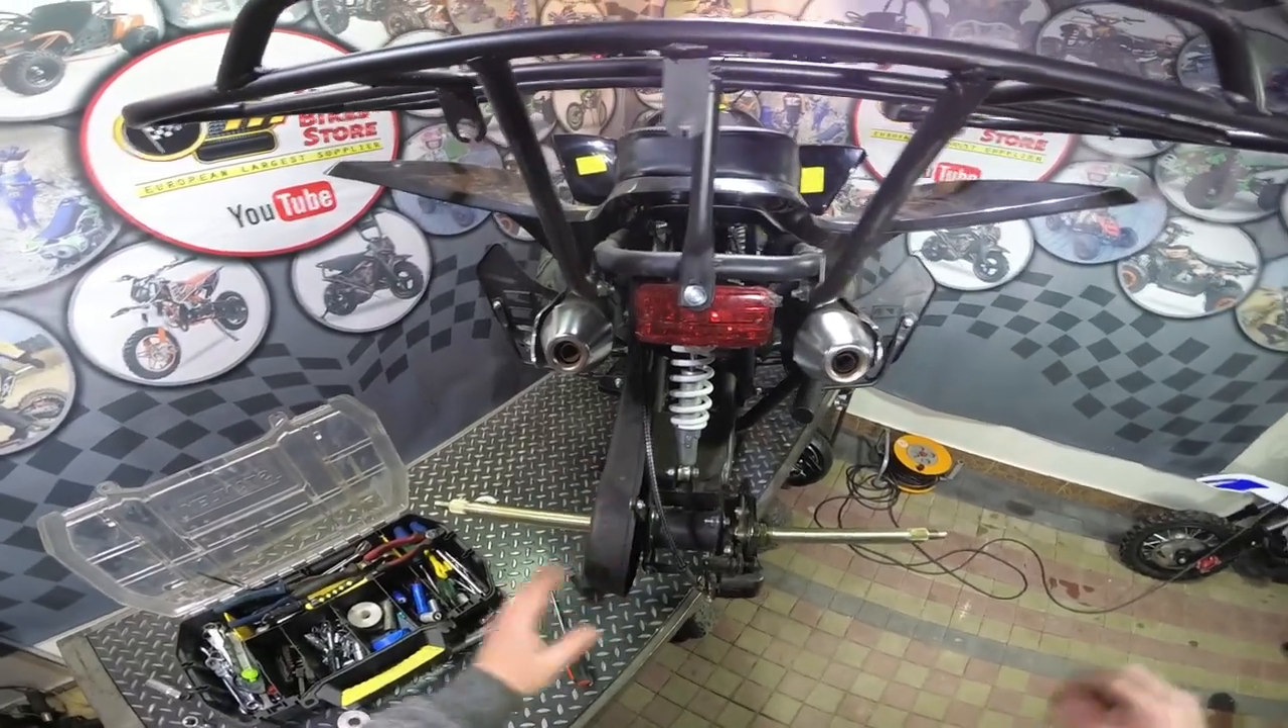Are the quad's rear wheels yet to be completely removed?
No.